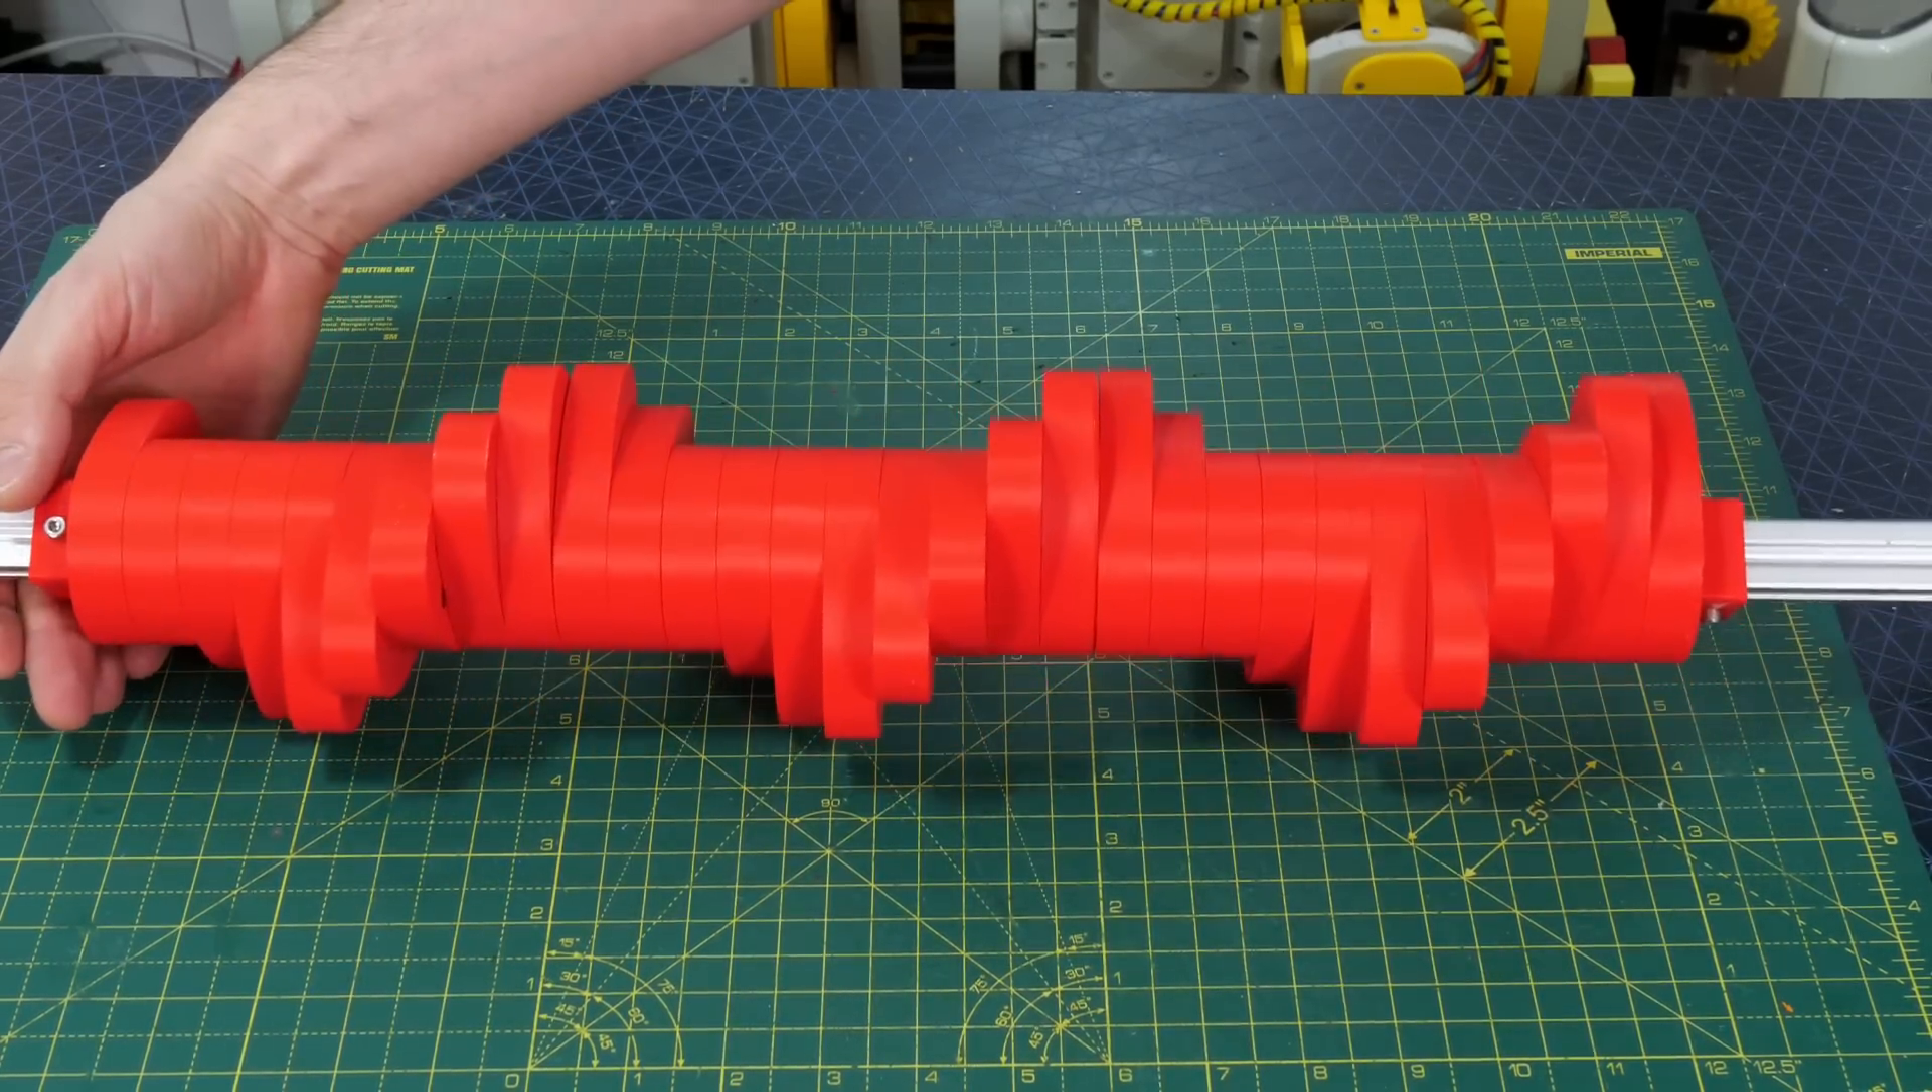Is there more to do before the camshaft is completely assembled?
No.